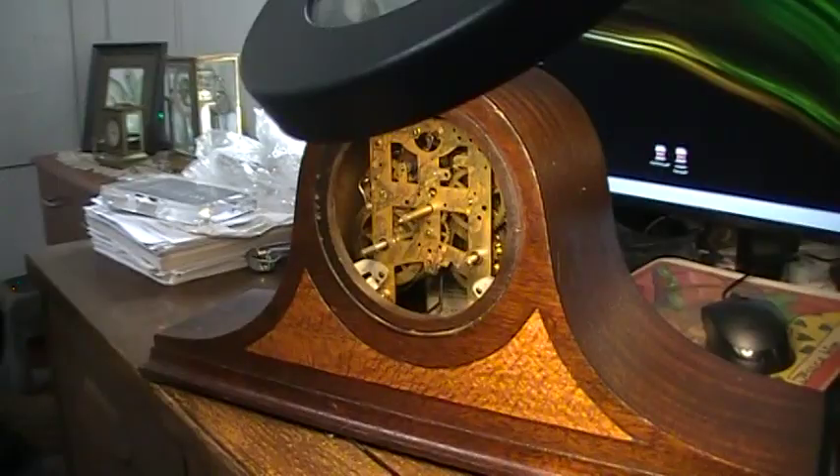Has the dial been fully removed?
Yes.